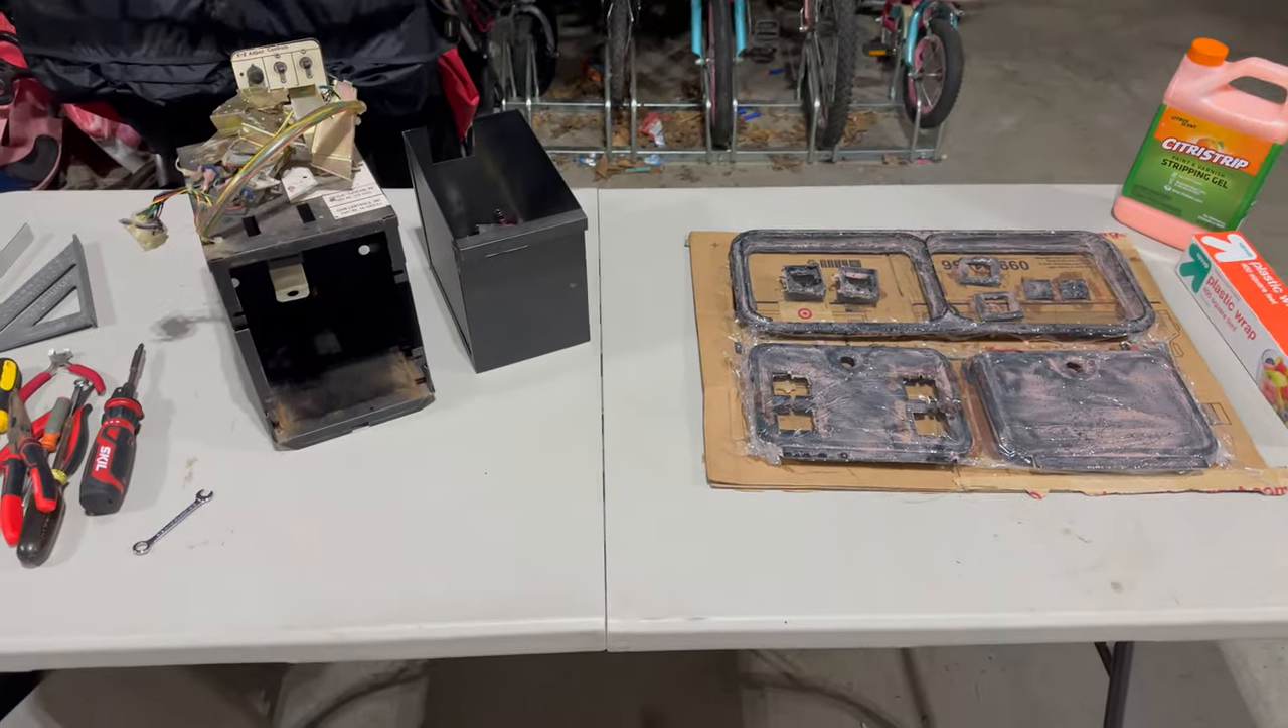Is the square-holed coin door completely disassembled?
Yes.